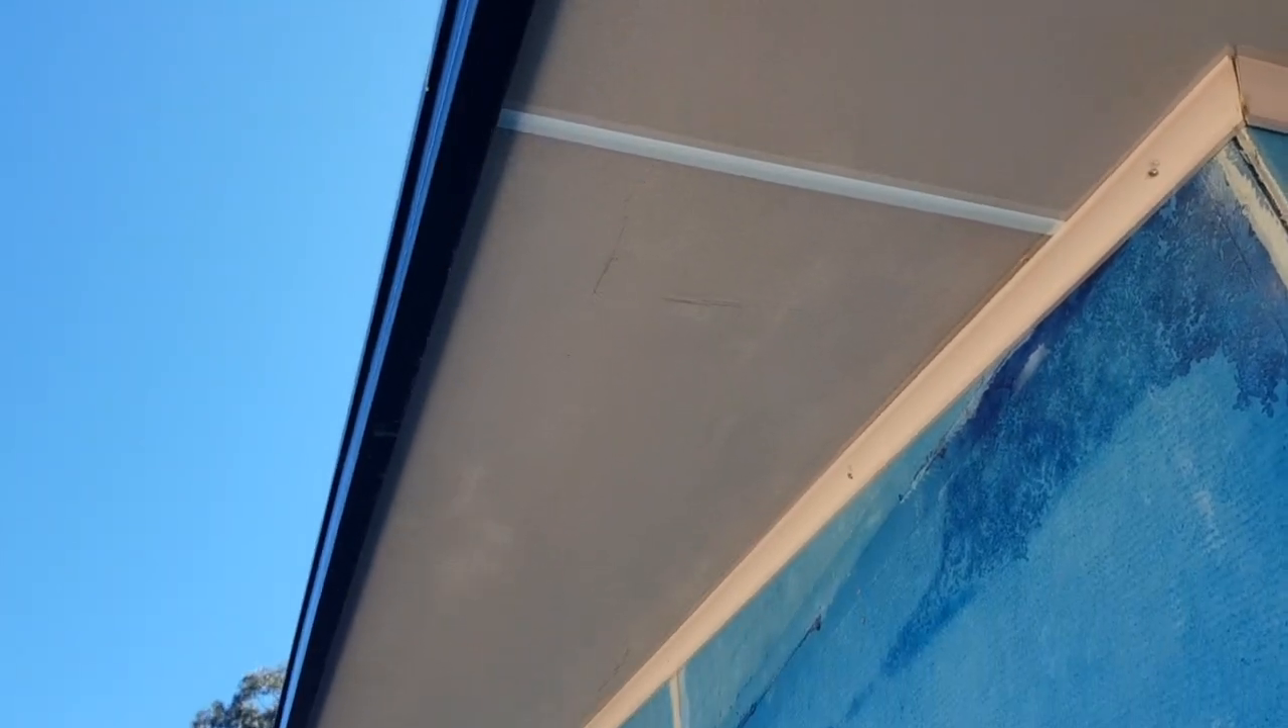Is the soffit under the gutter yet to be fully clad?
No.